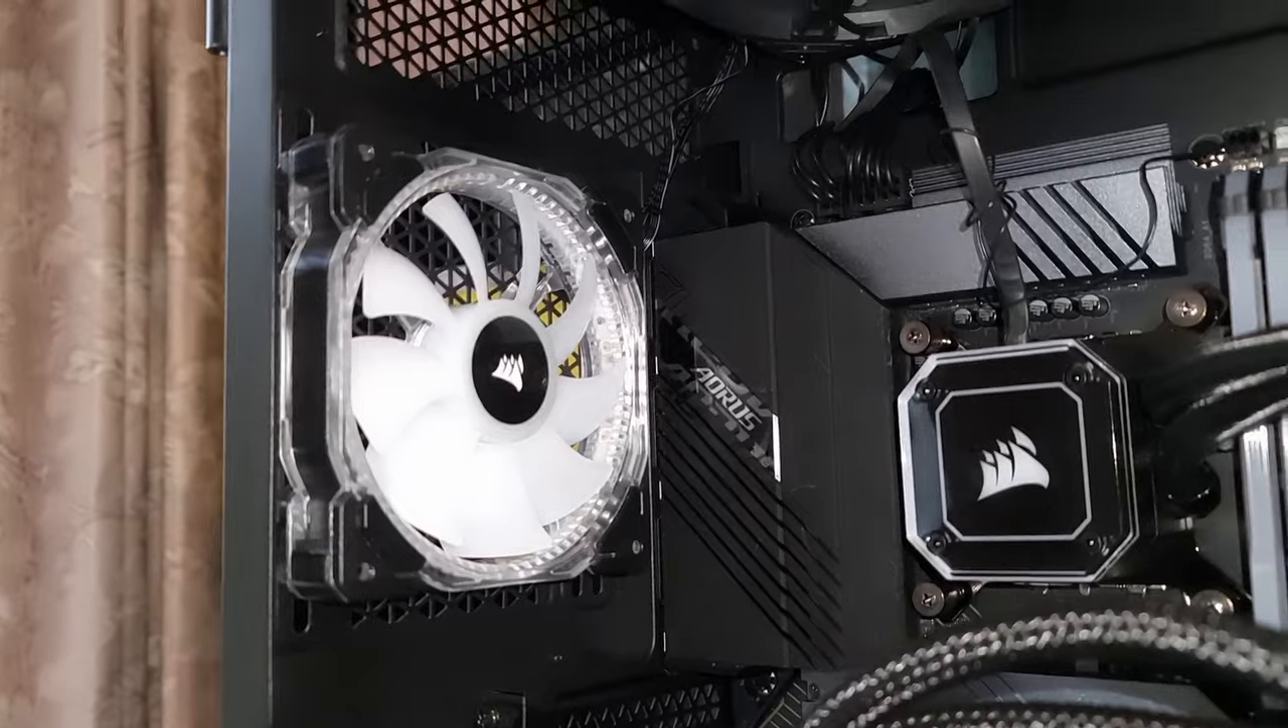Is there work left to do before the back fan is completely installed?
No.